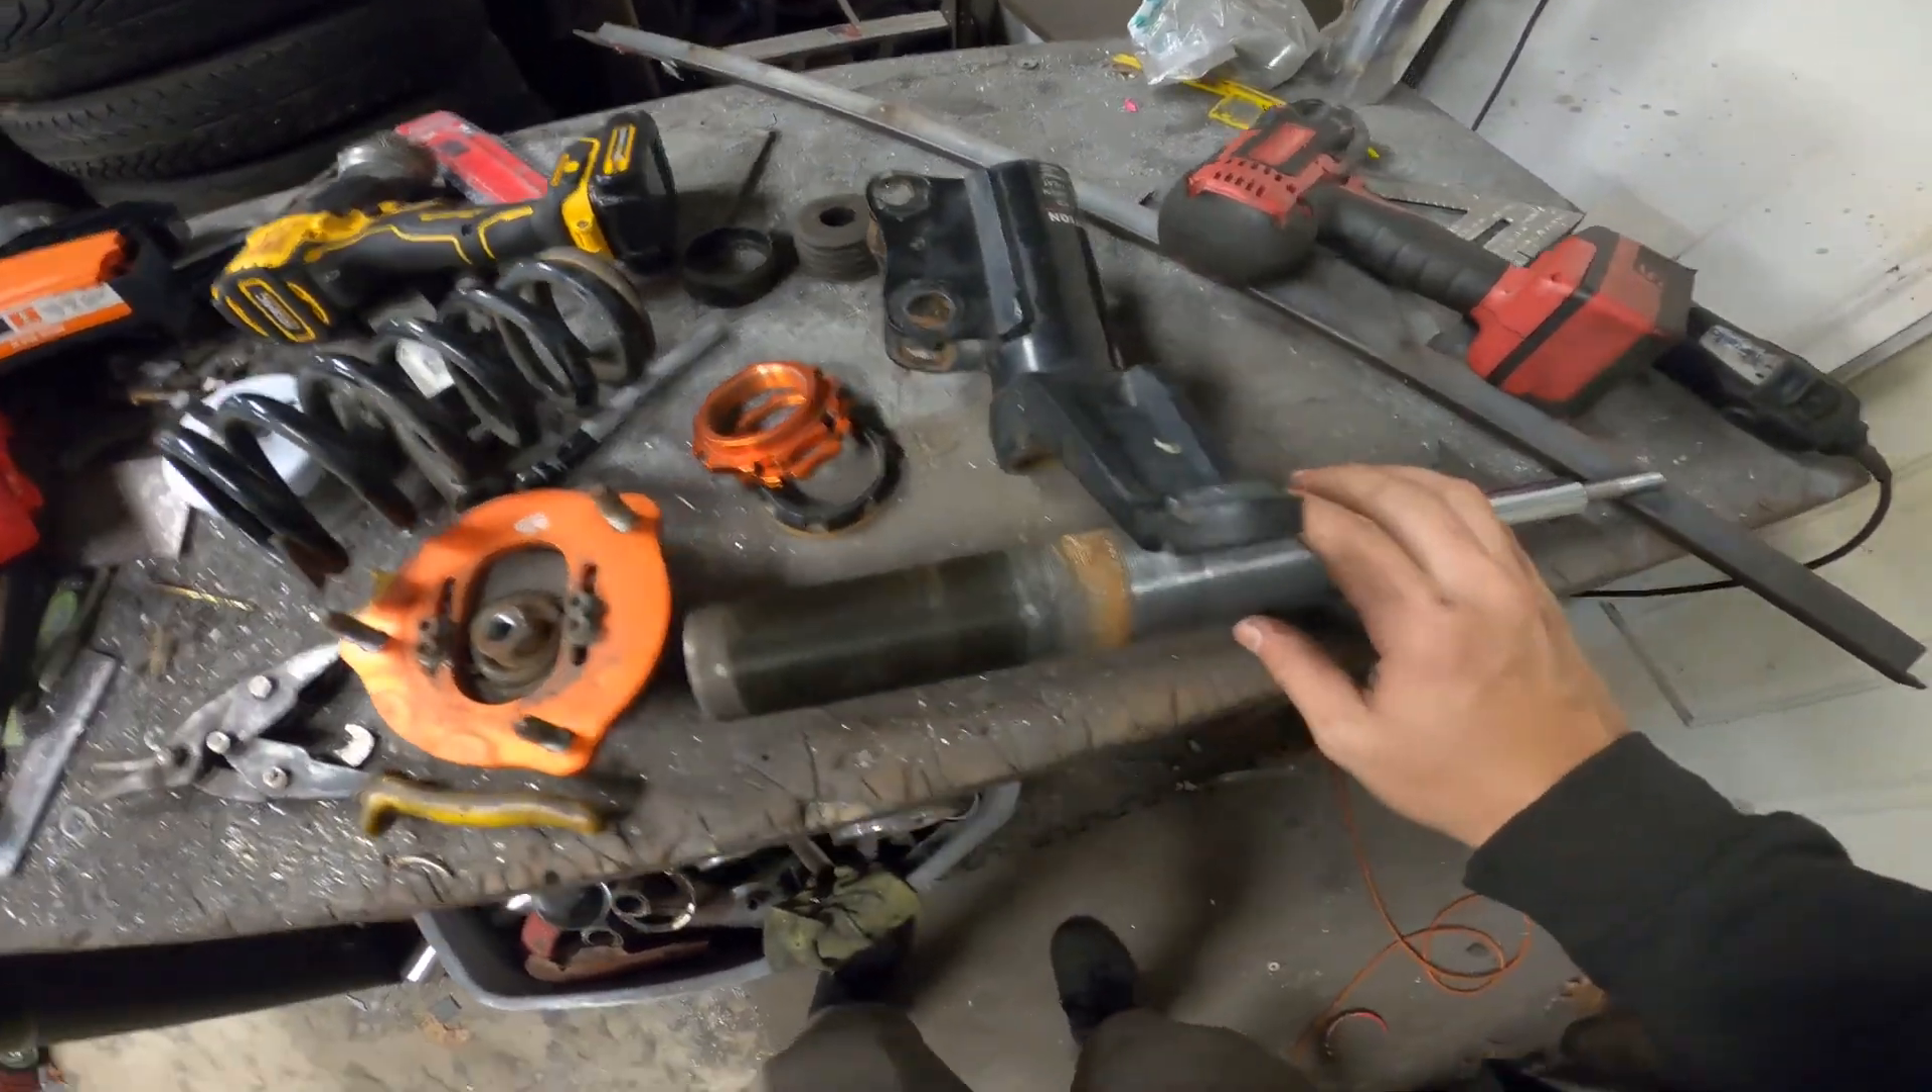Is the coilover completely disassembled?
Yes.